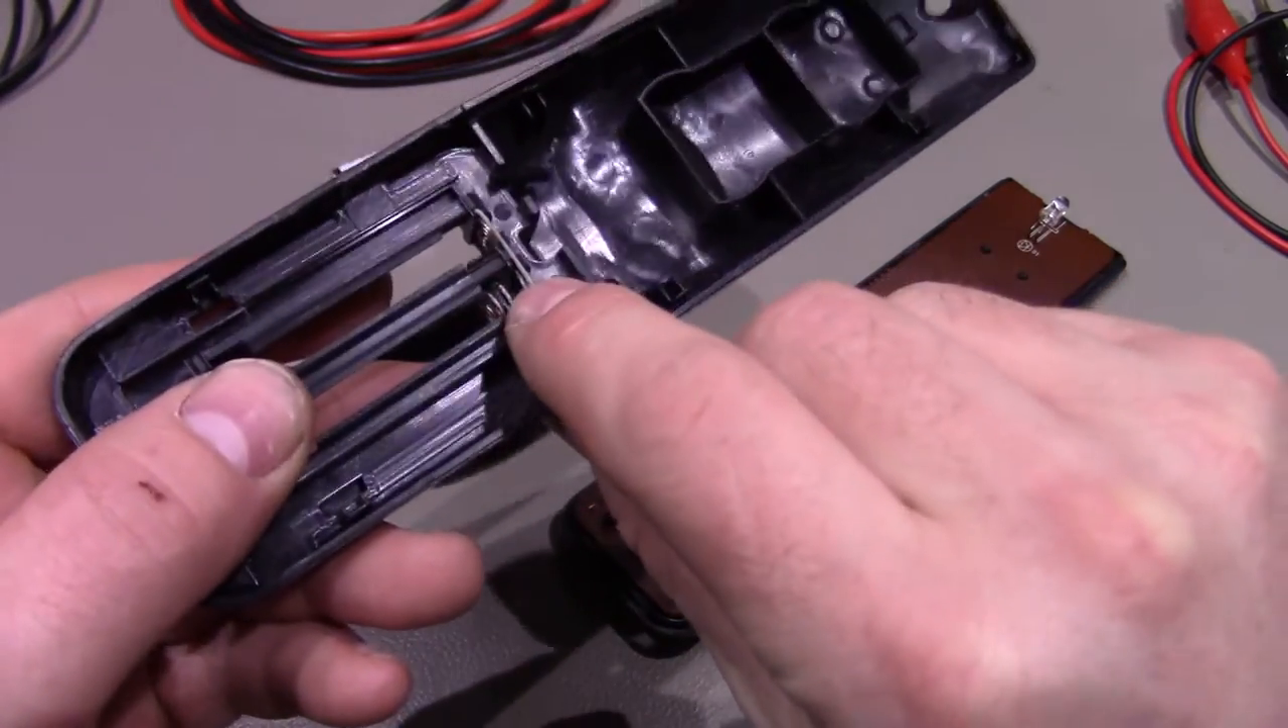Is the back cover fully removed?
Yes.